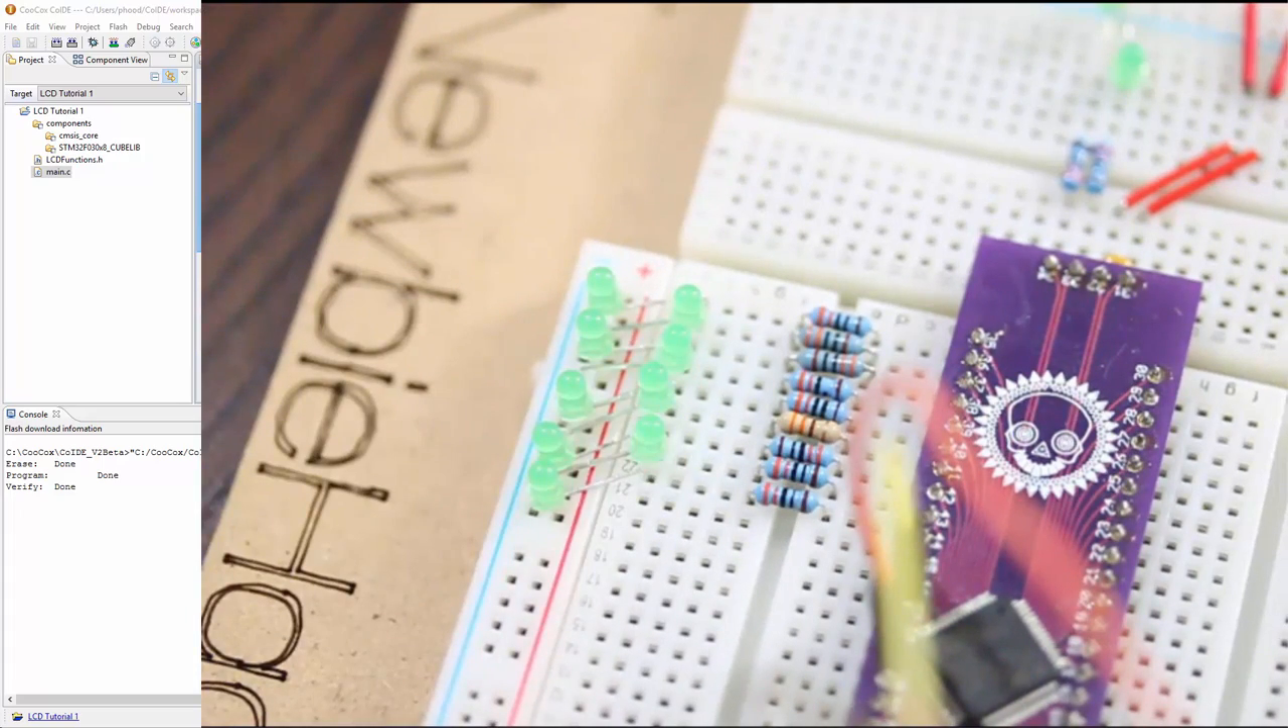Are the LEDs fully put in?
Yes.